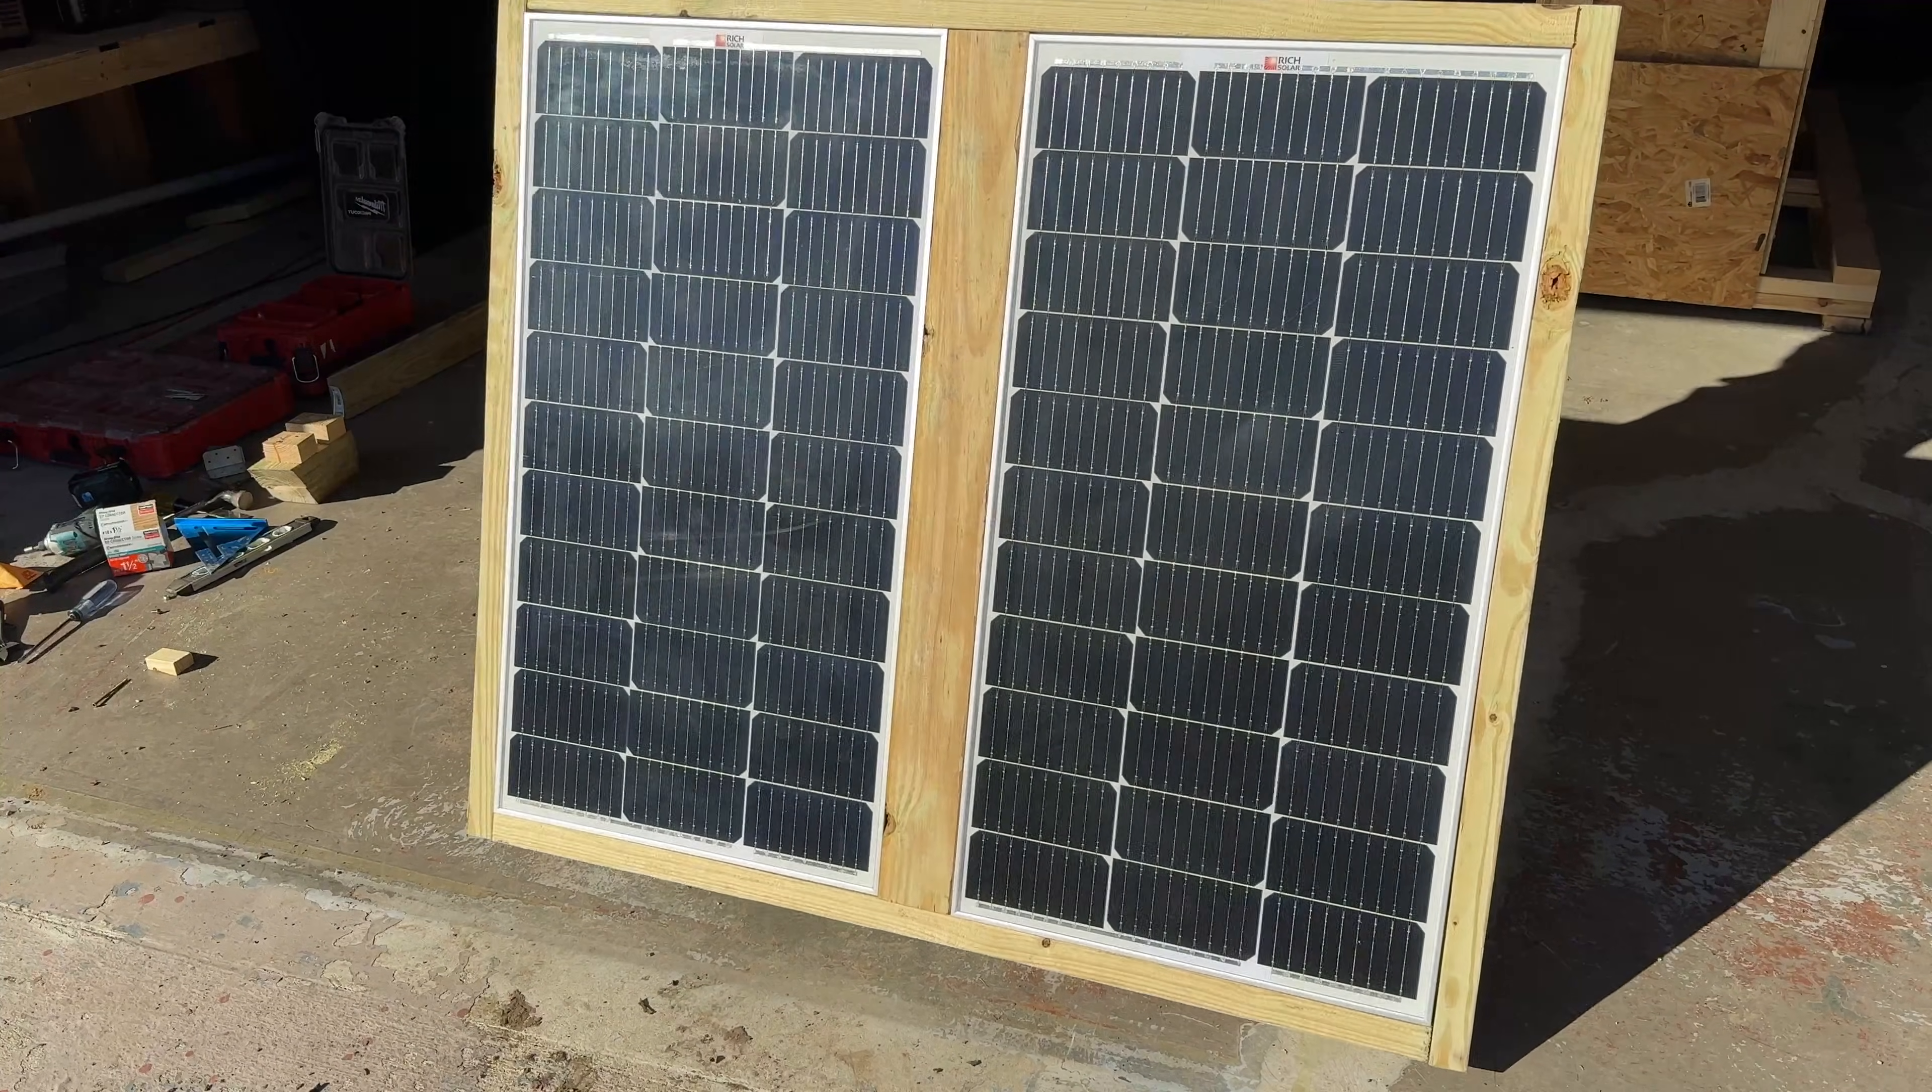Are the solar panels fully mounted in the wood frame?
Yes.